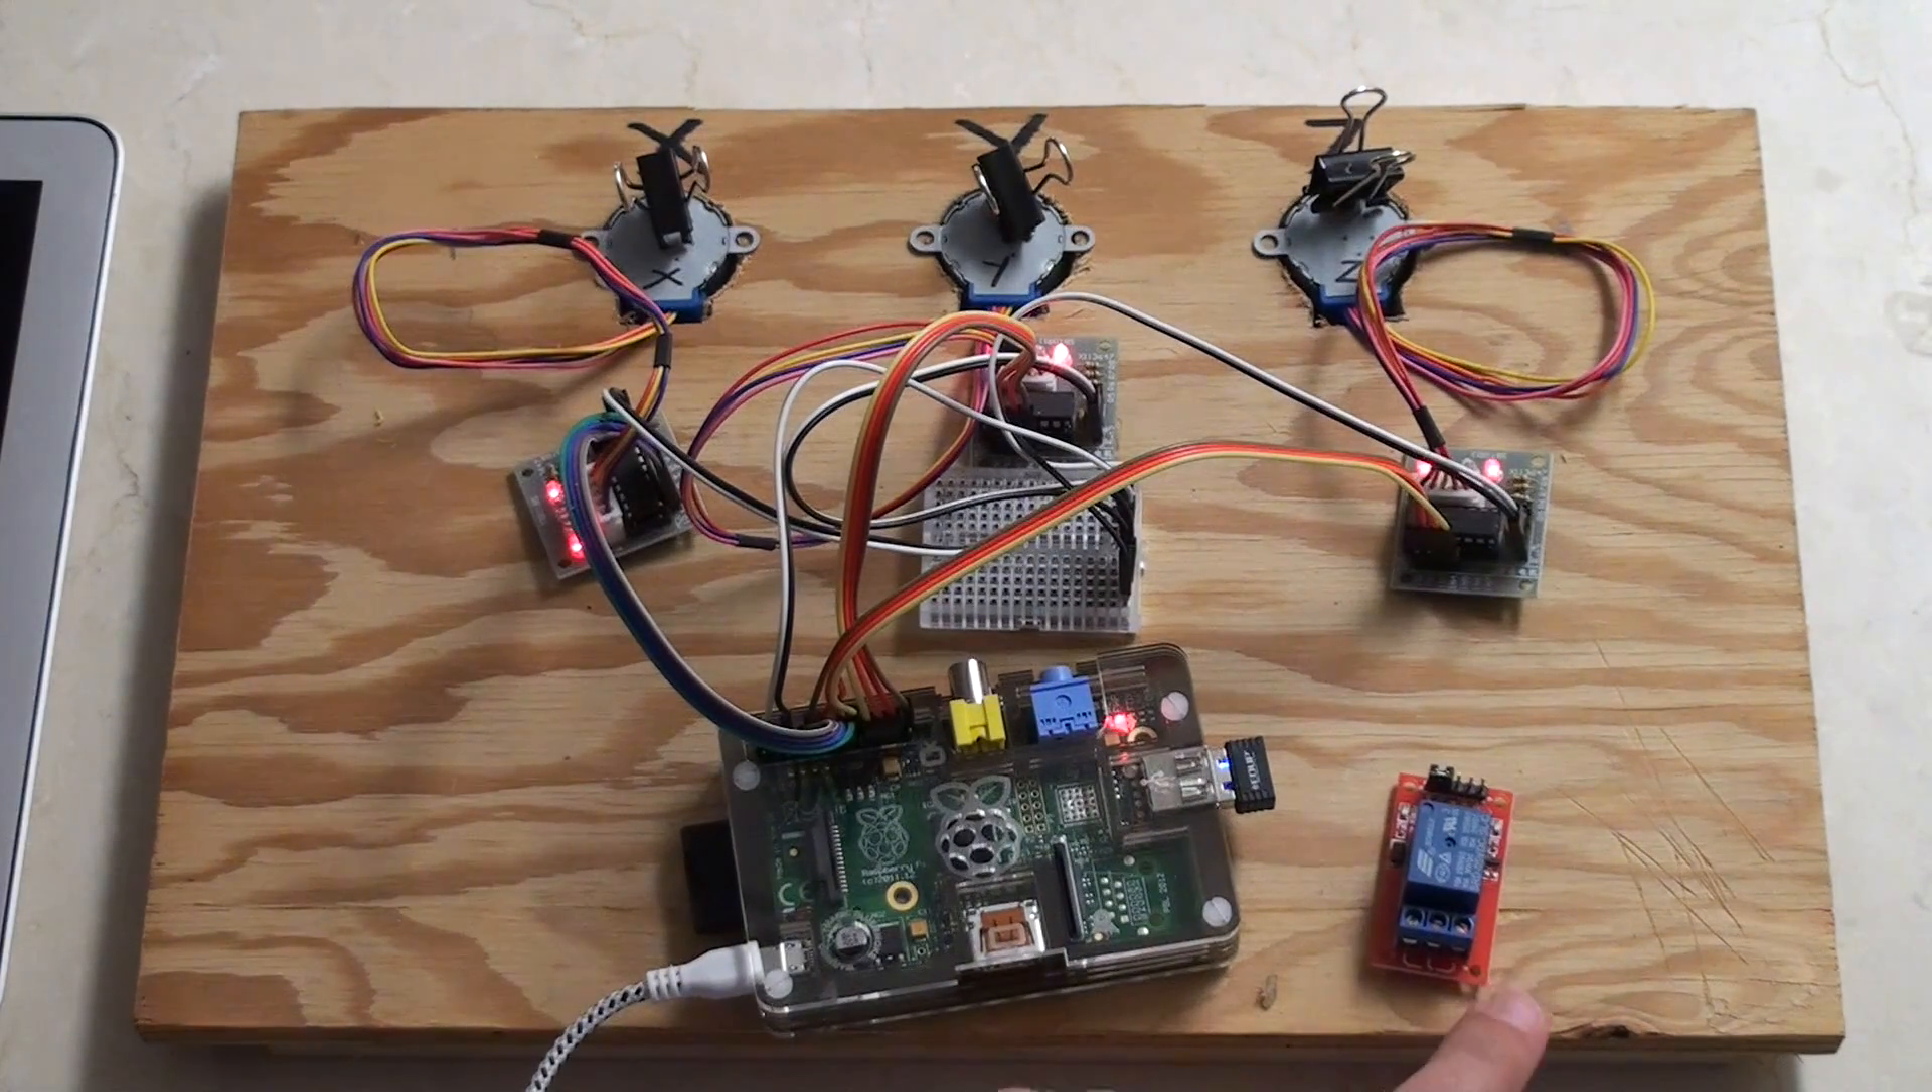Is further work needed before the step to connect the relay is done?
Yes.